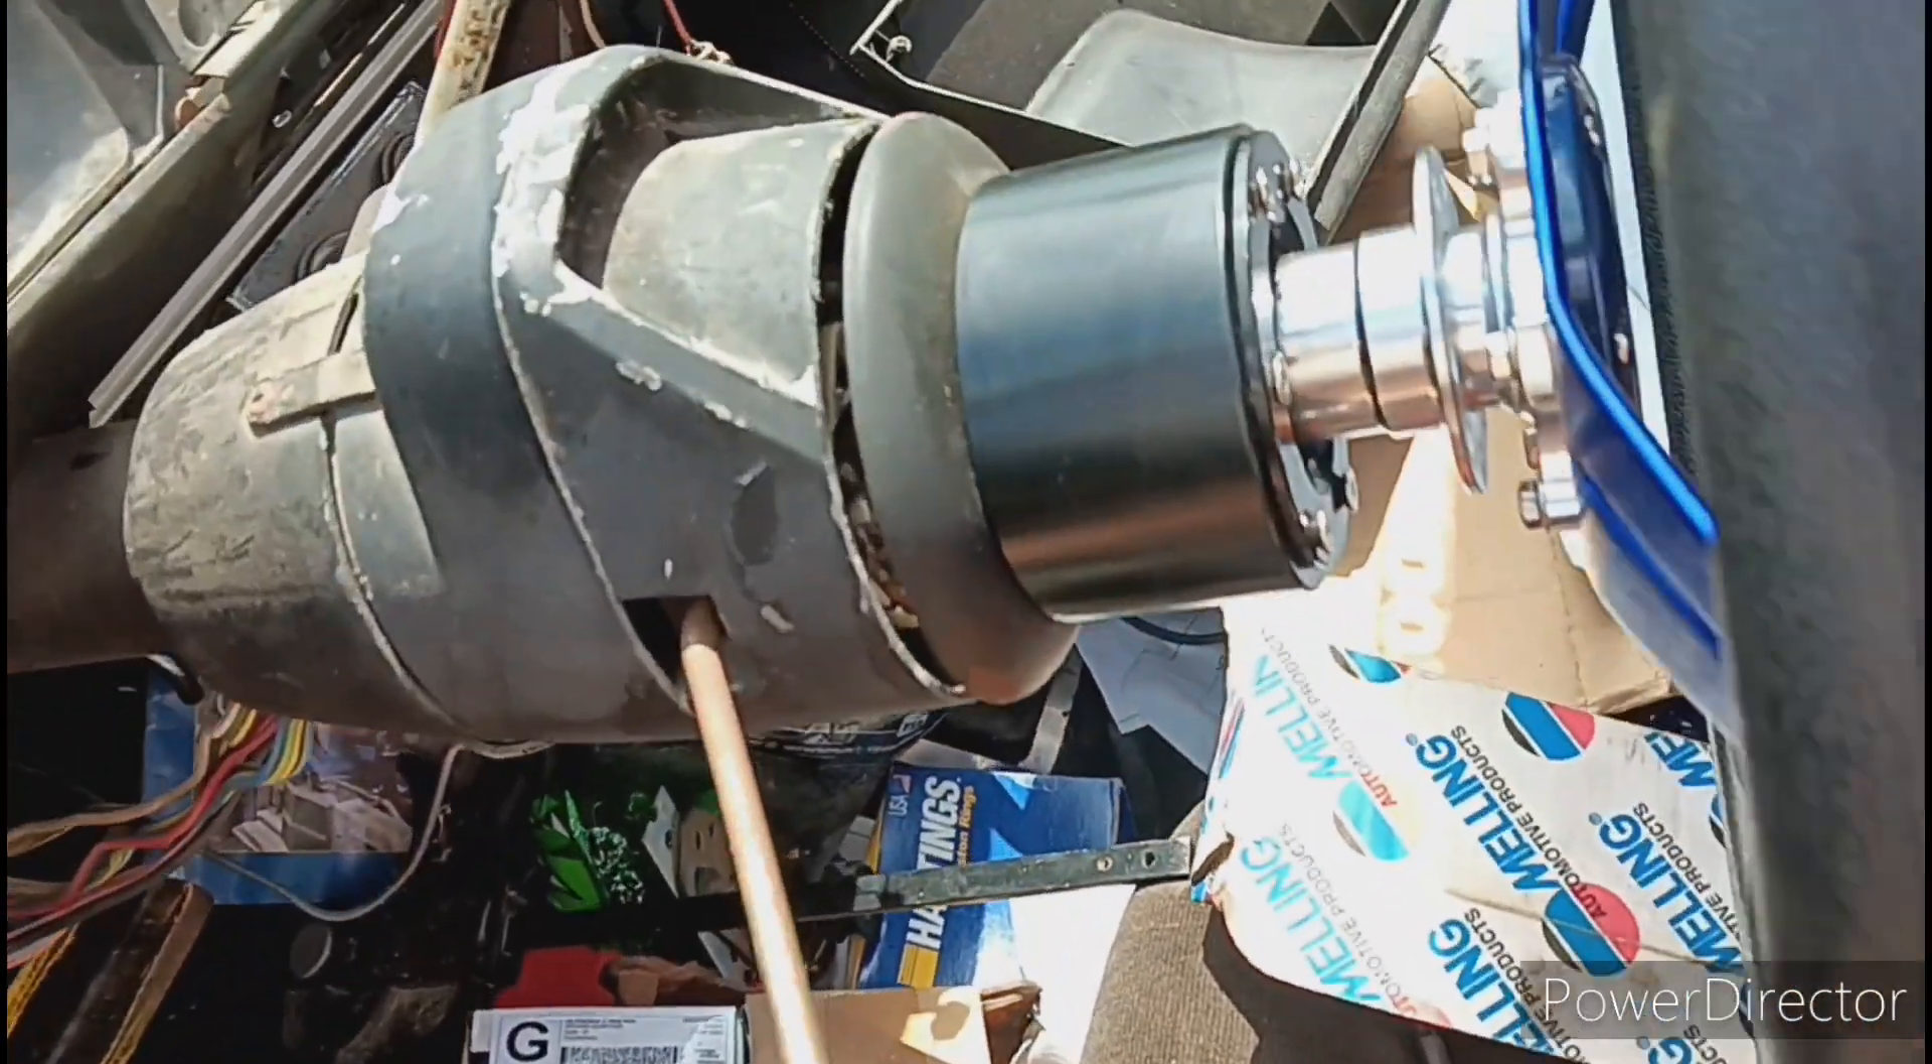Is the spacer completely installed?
Yes.